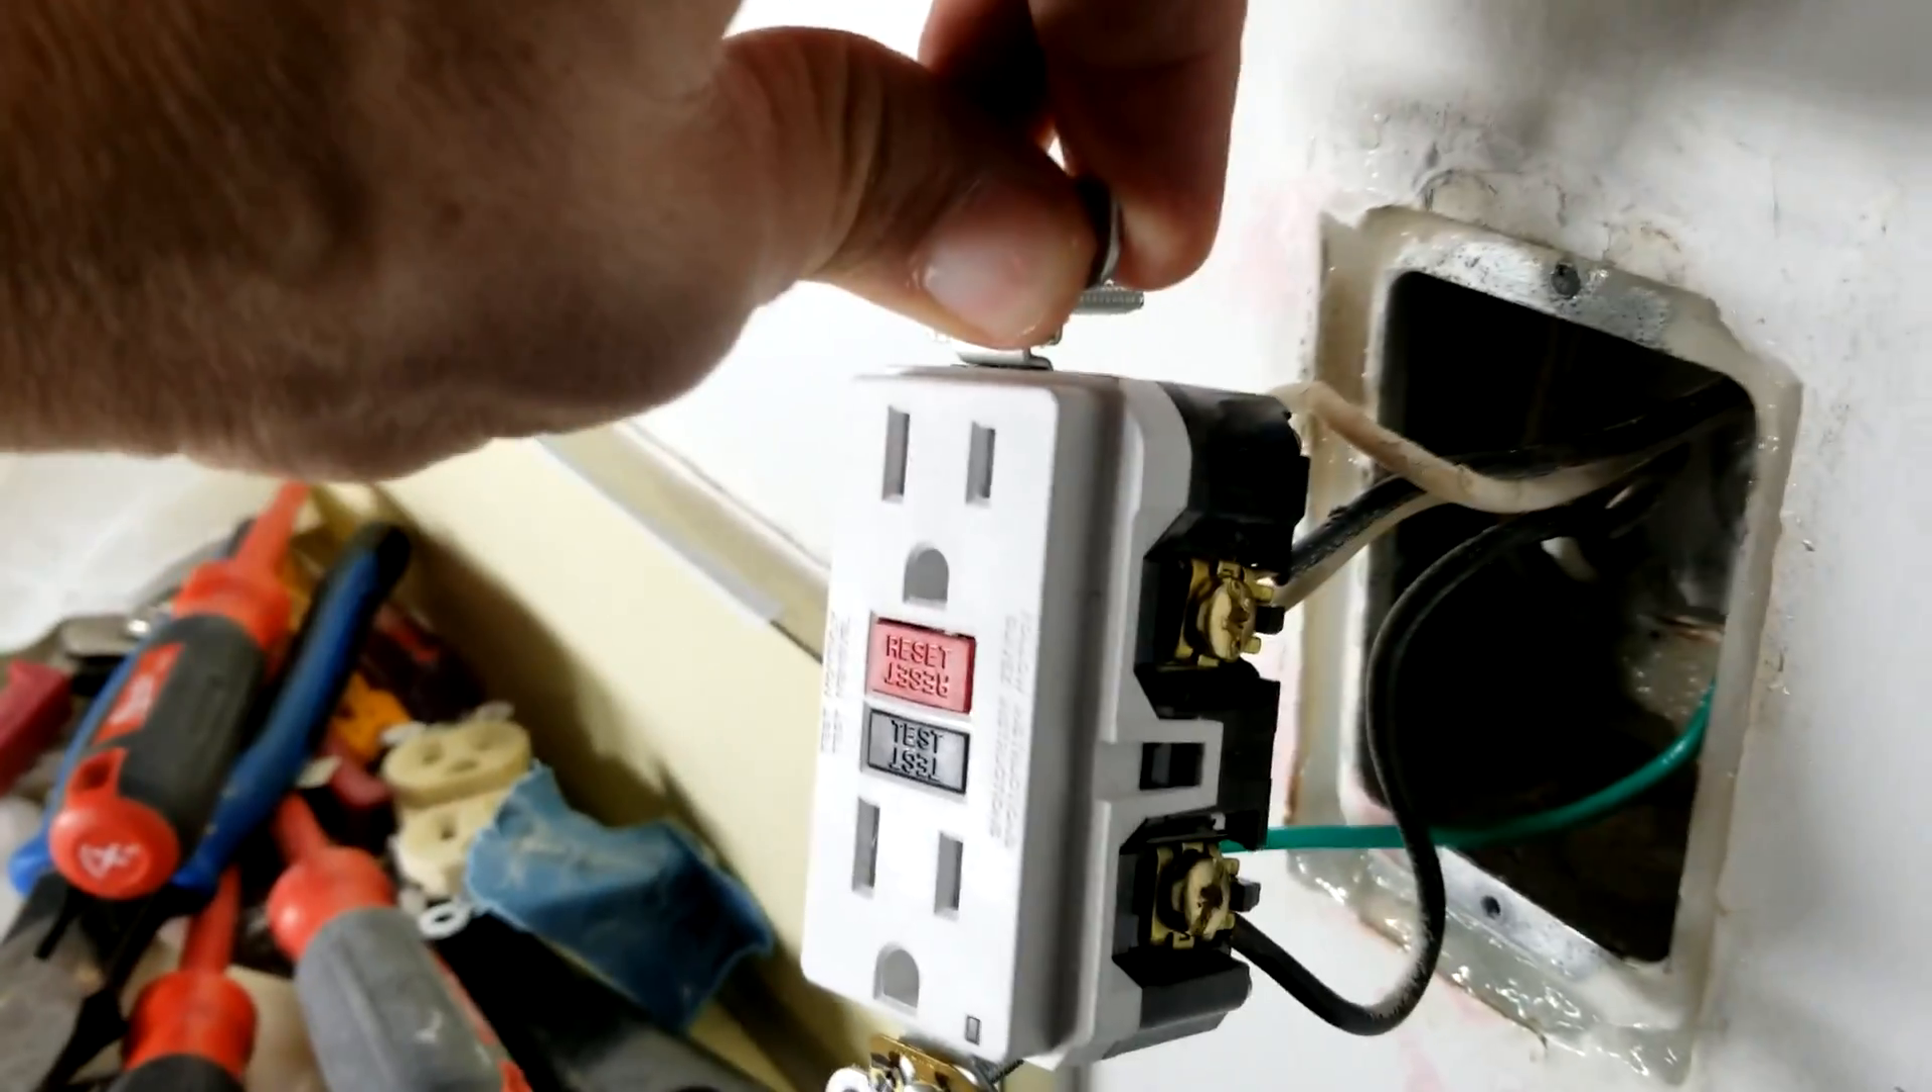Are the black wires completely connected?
Yes.